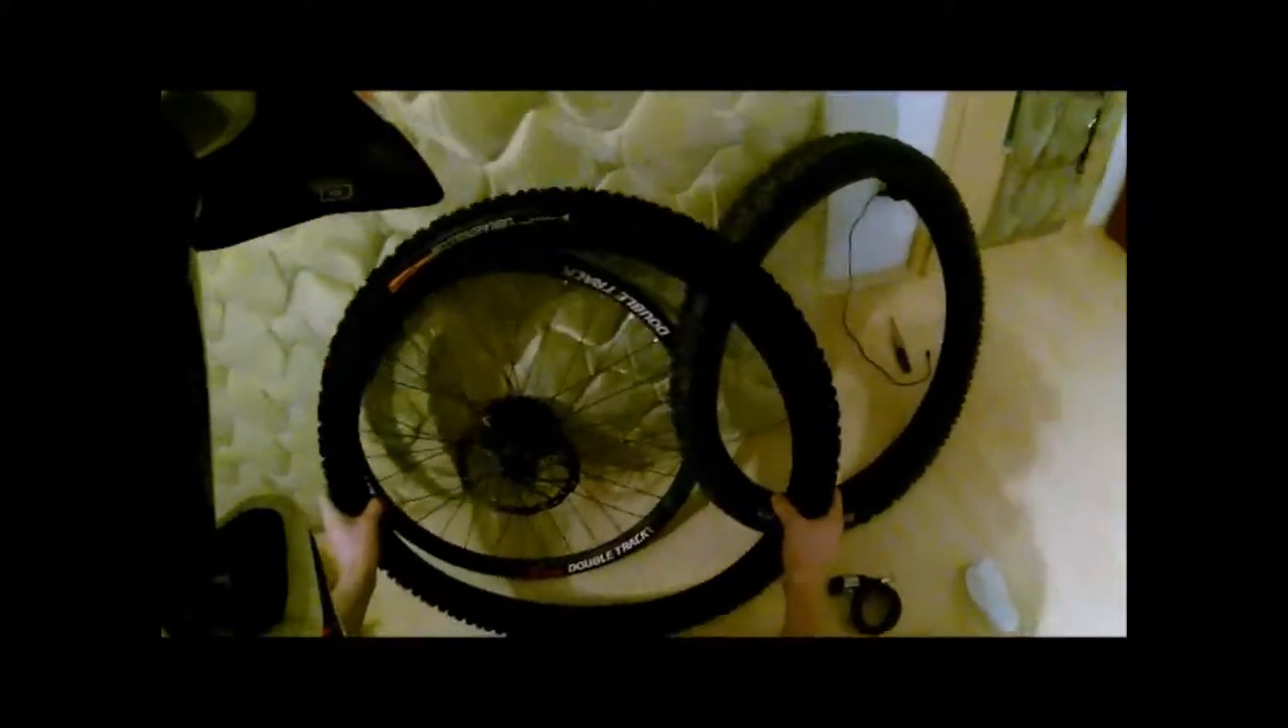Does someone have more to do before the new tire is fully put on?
Yes.